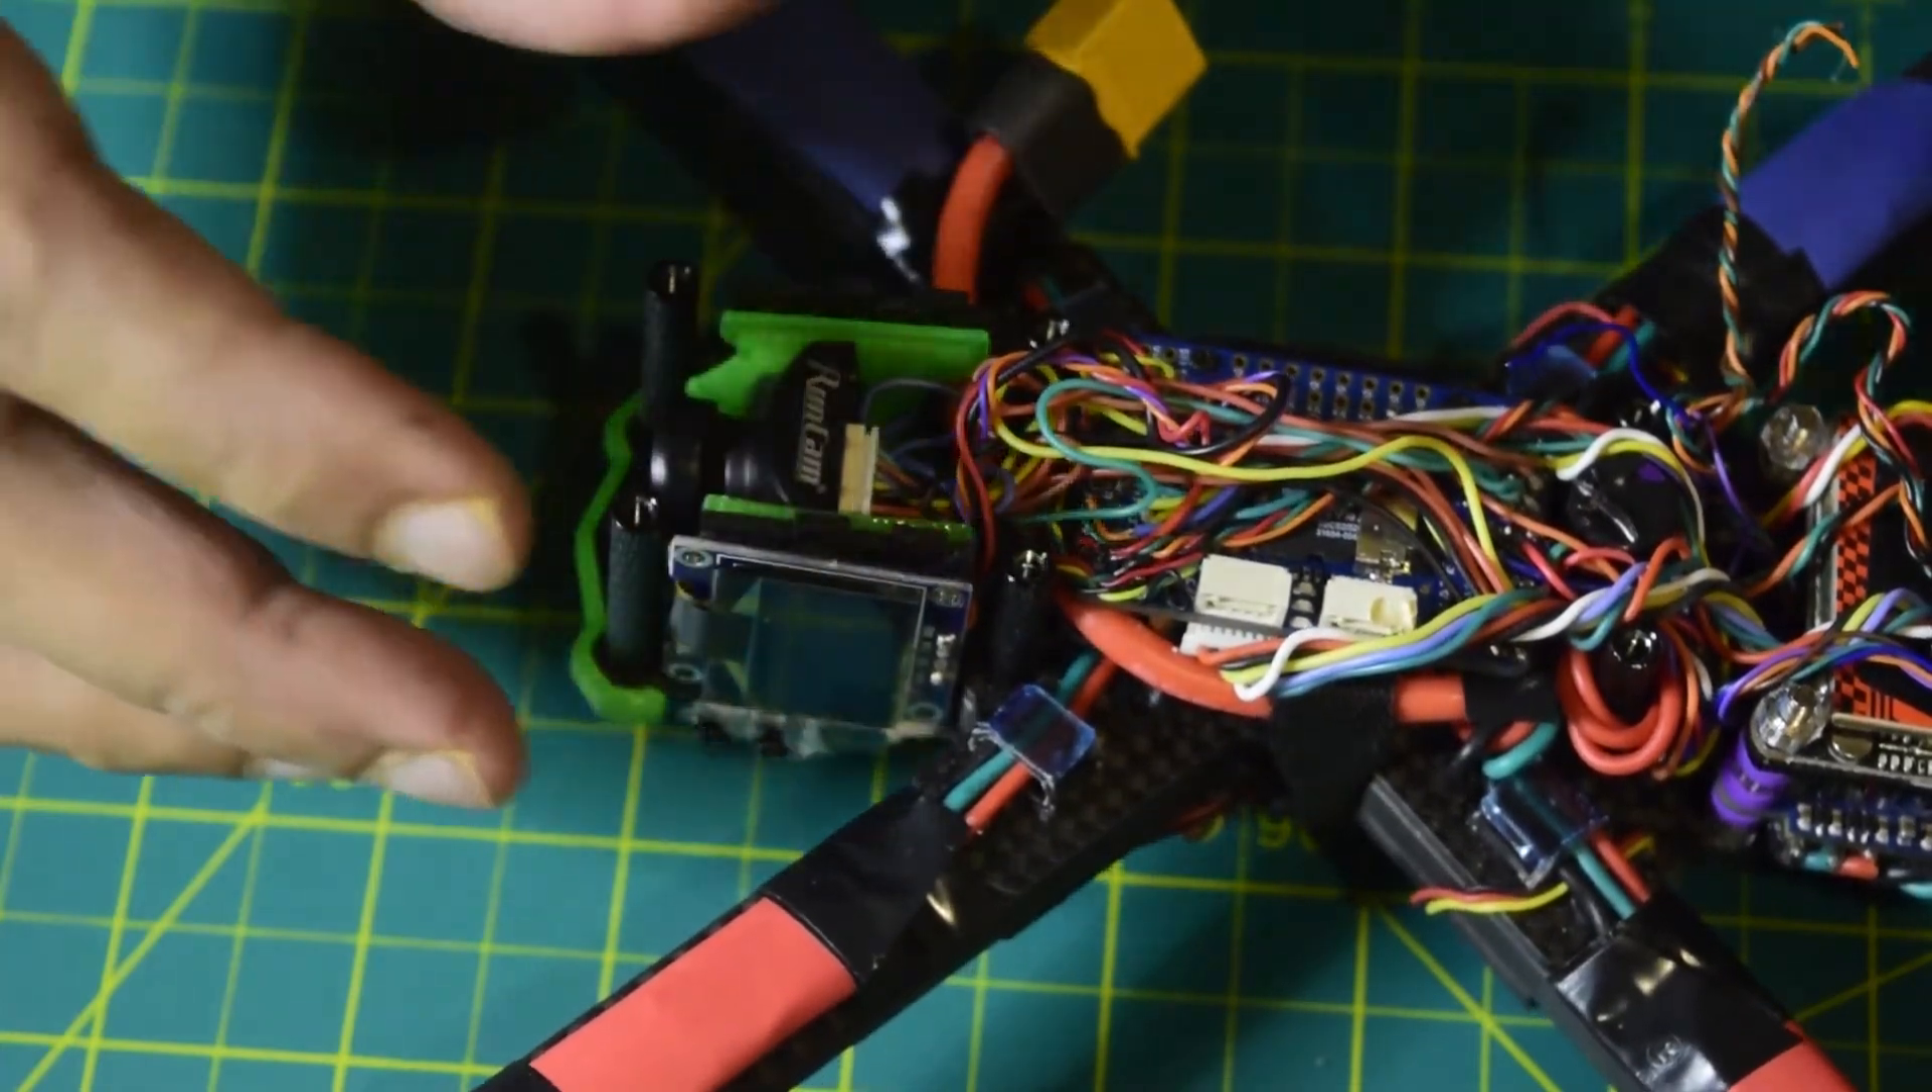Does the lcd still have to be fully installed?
No.